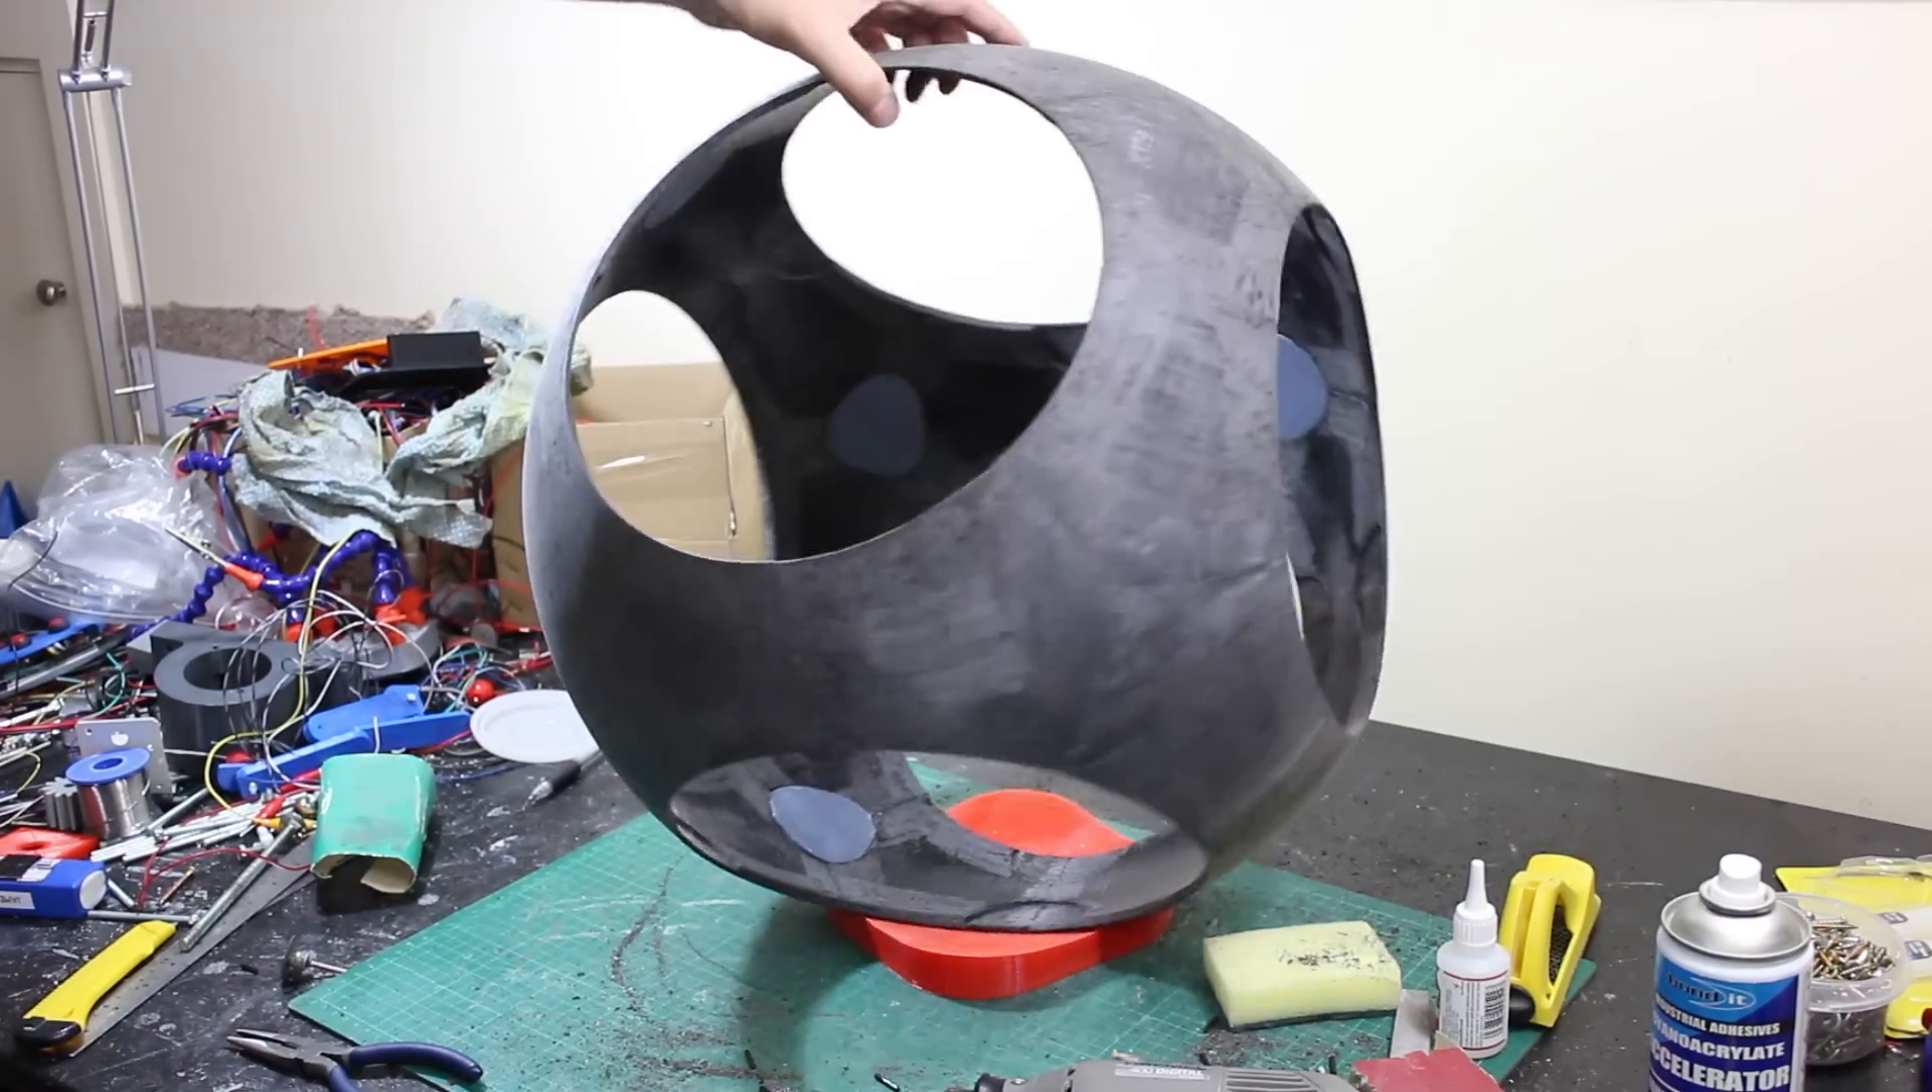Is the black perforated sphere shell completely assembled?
Yes.